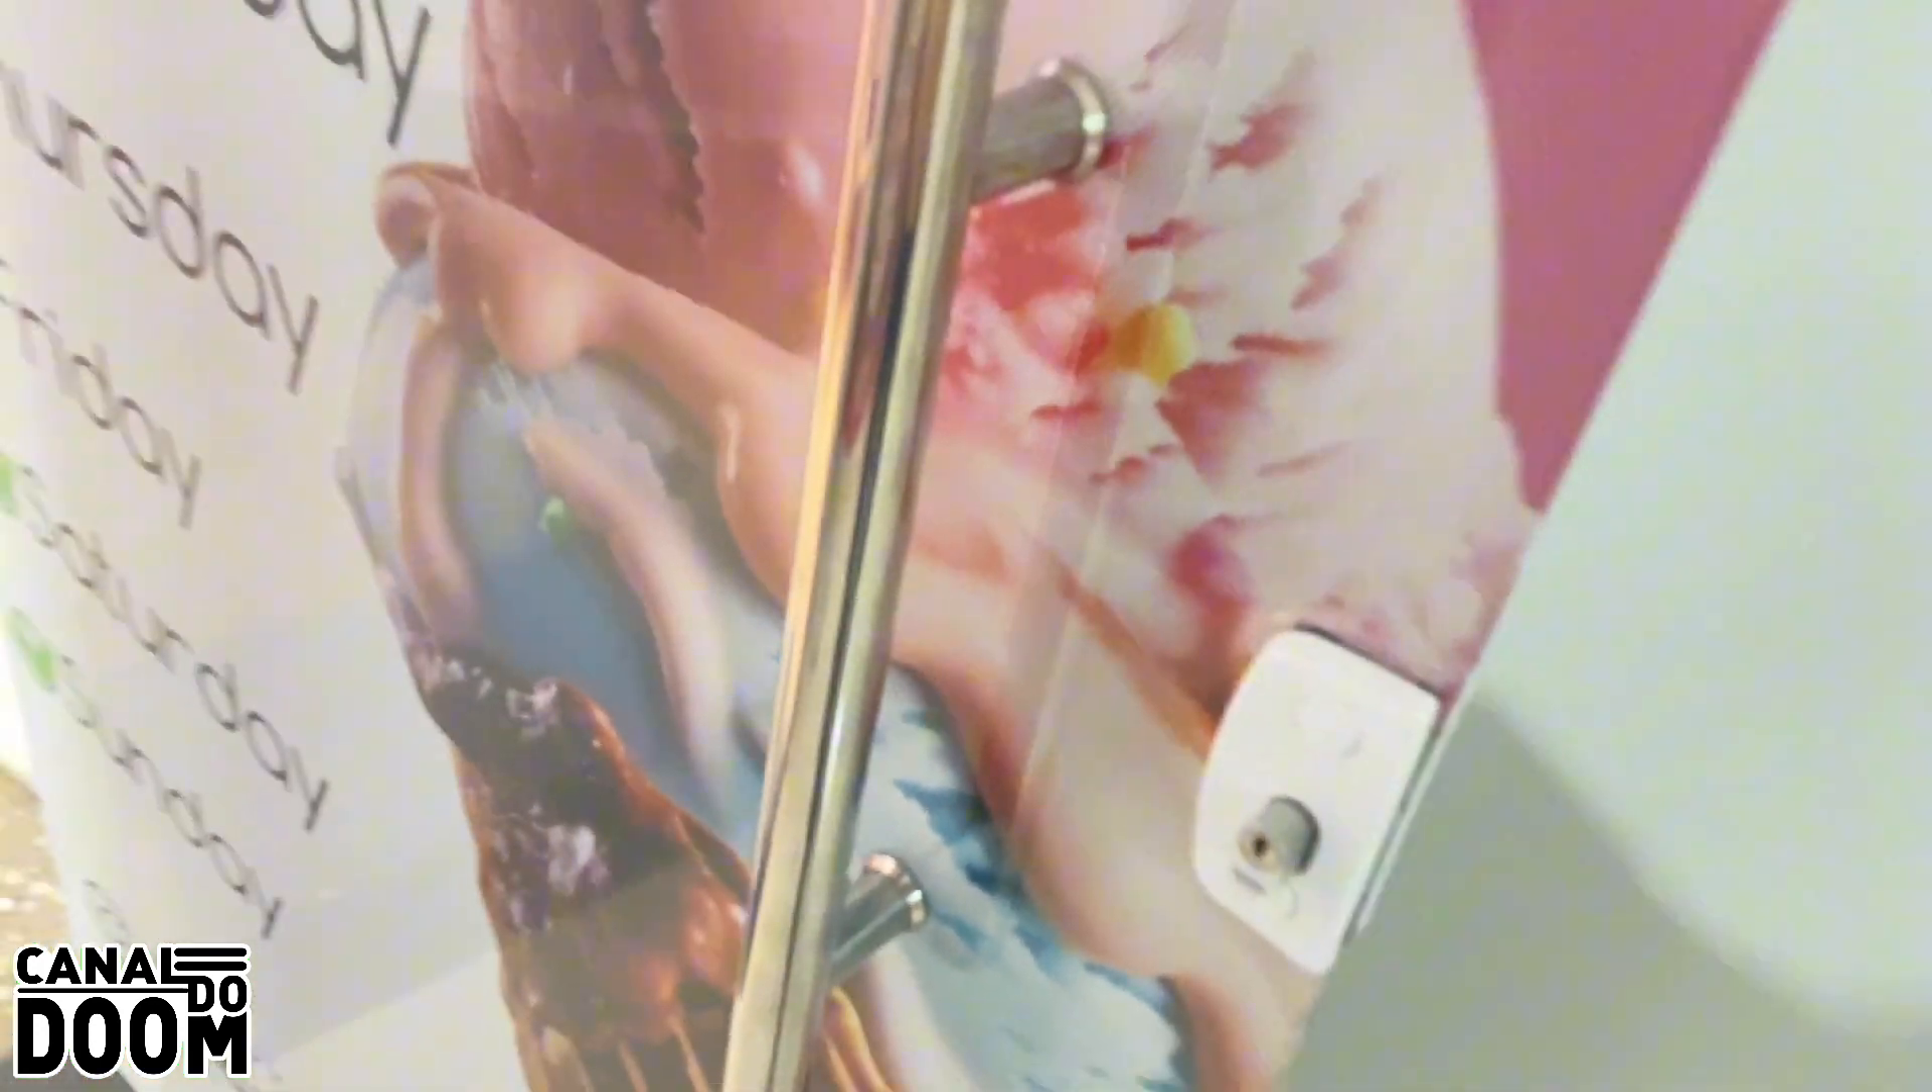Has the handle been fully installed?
Yes.